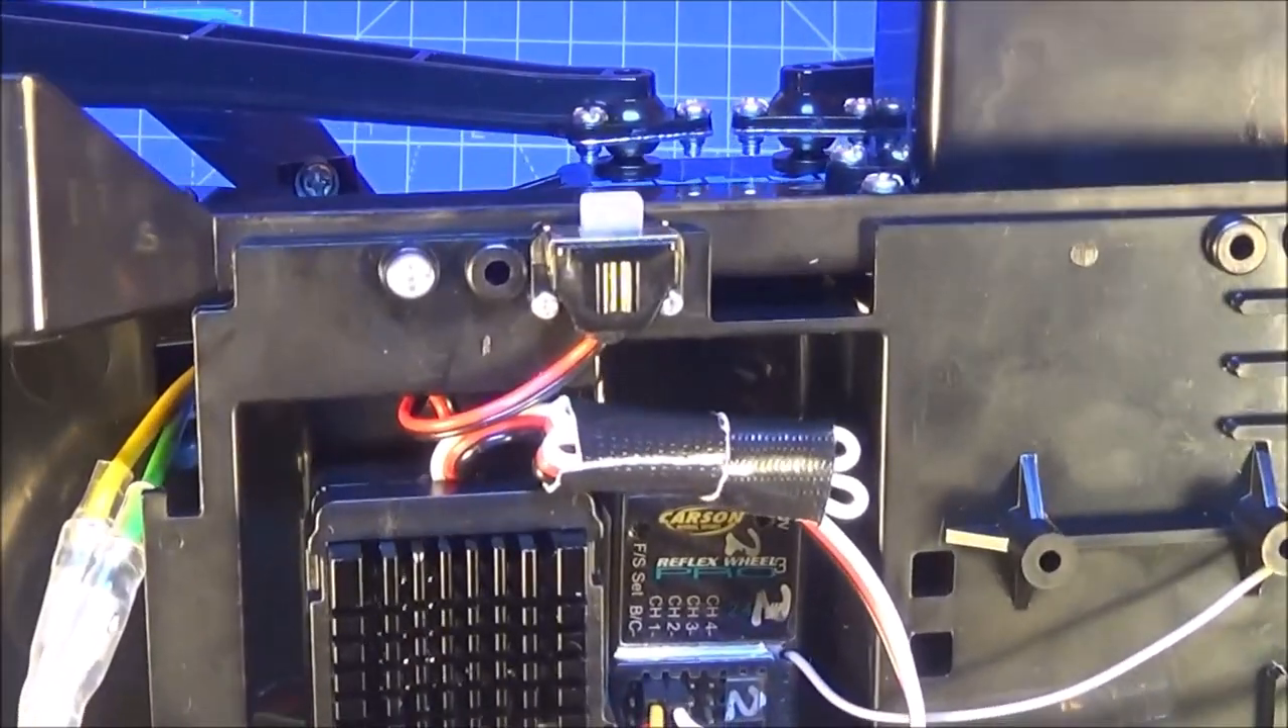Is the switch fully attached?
Yes.